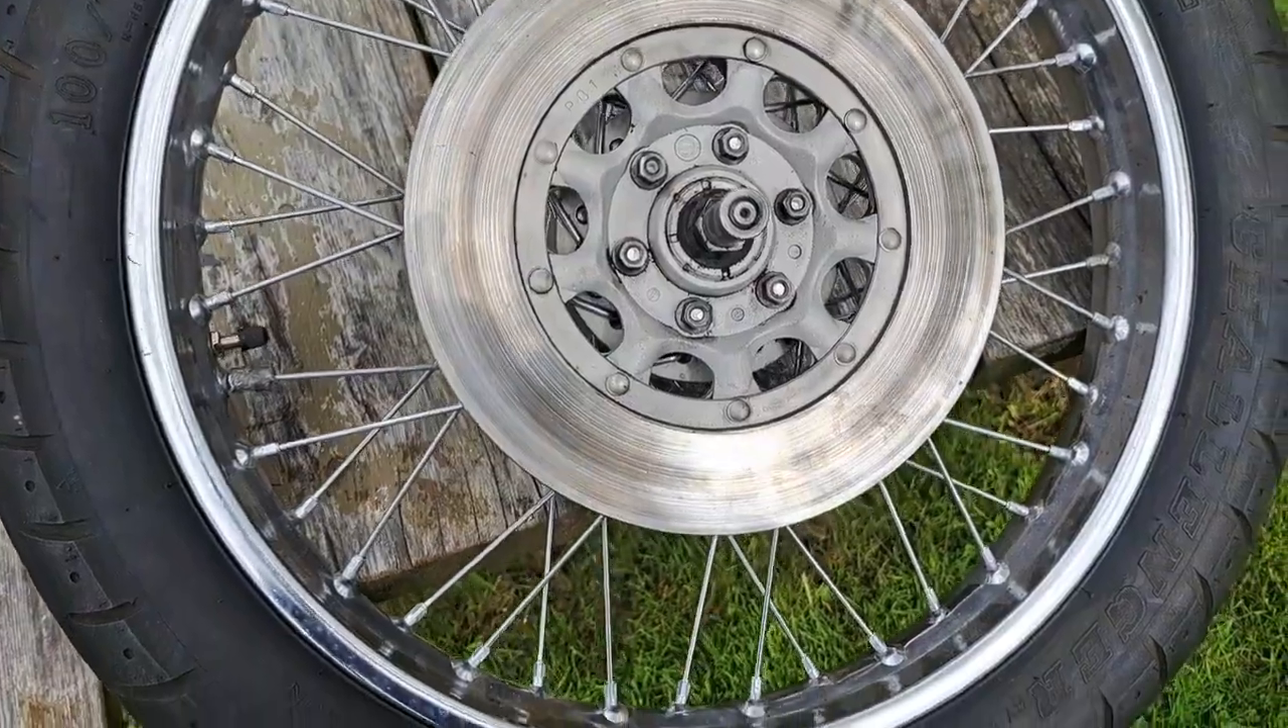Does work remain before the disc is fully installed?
No.